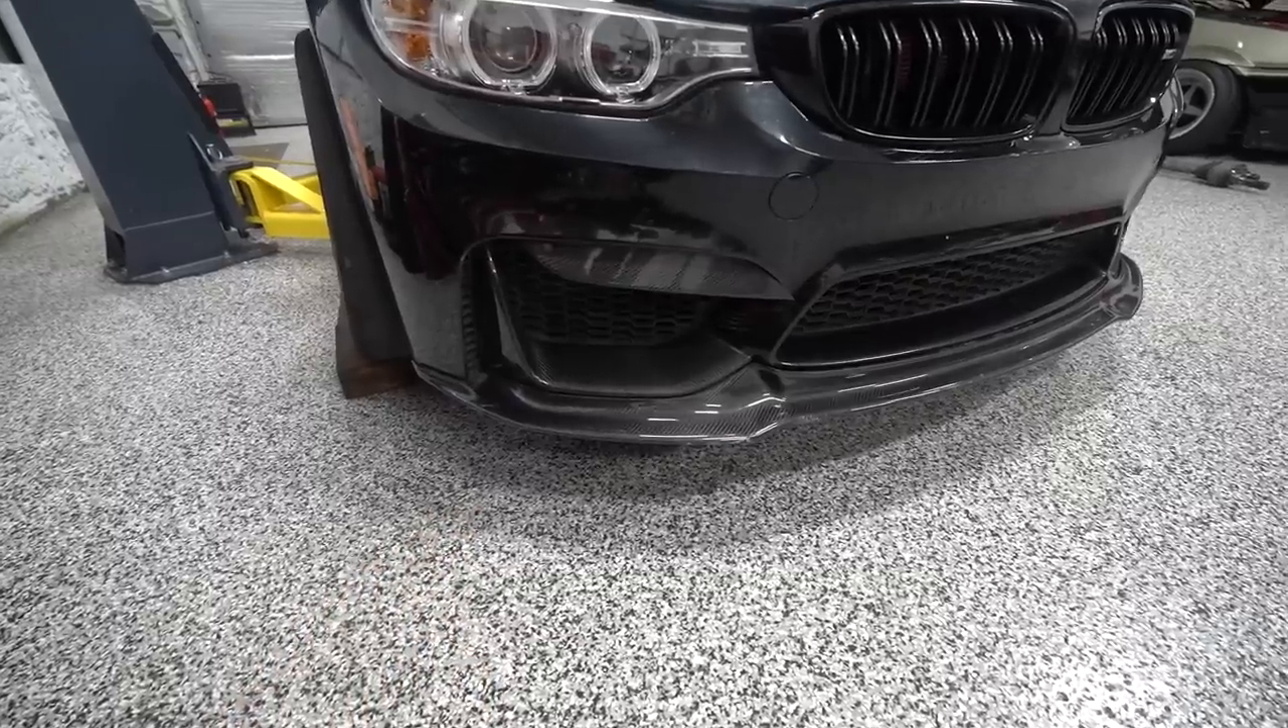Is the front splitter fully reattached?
Yes.